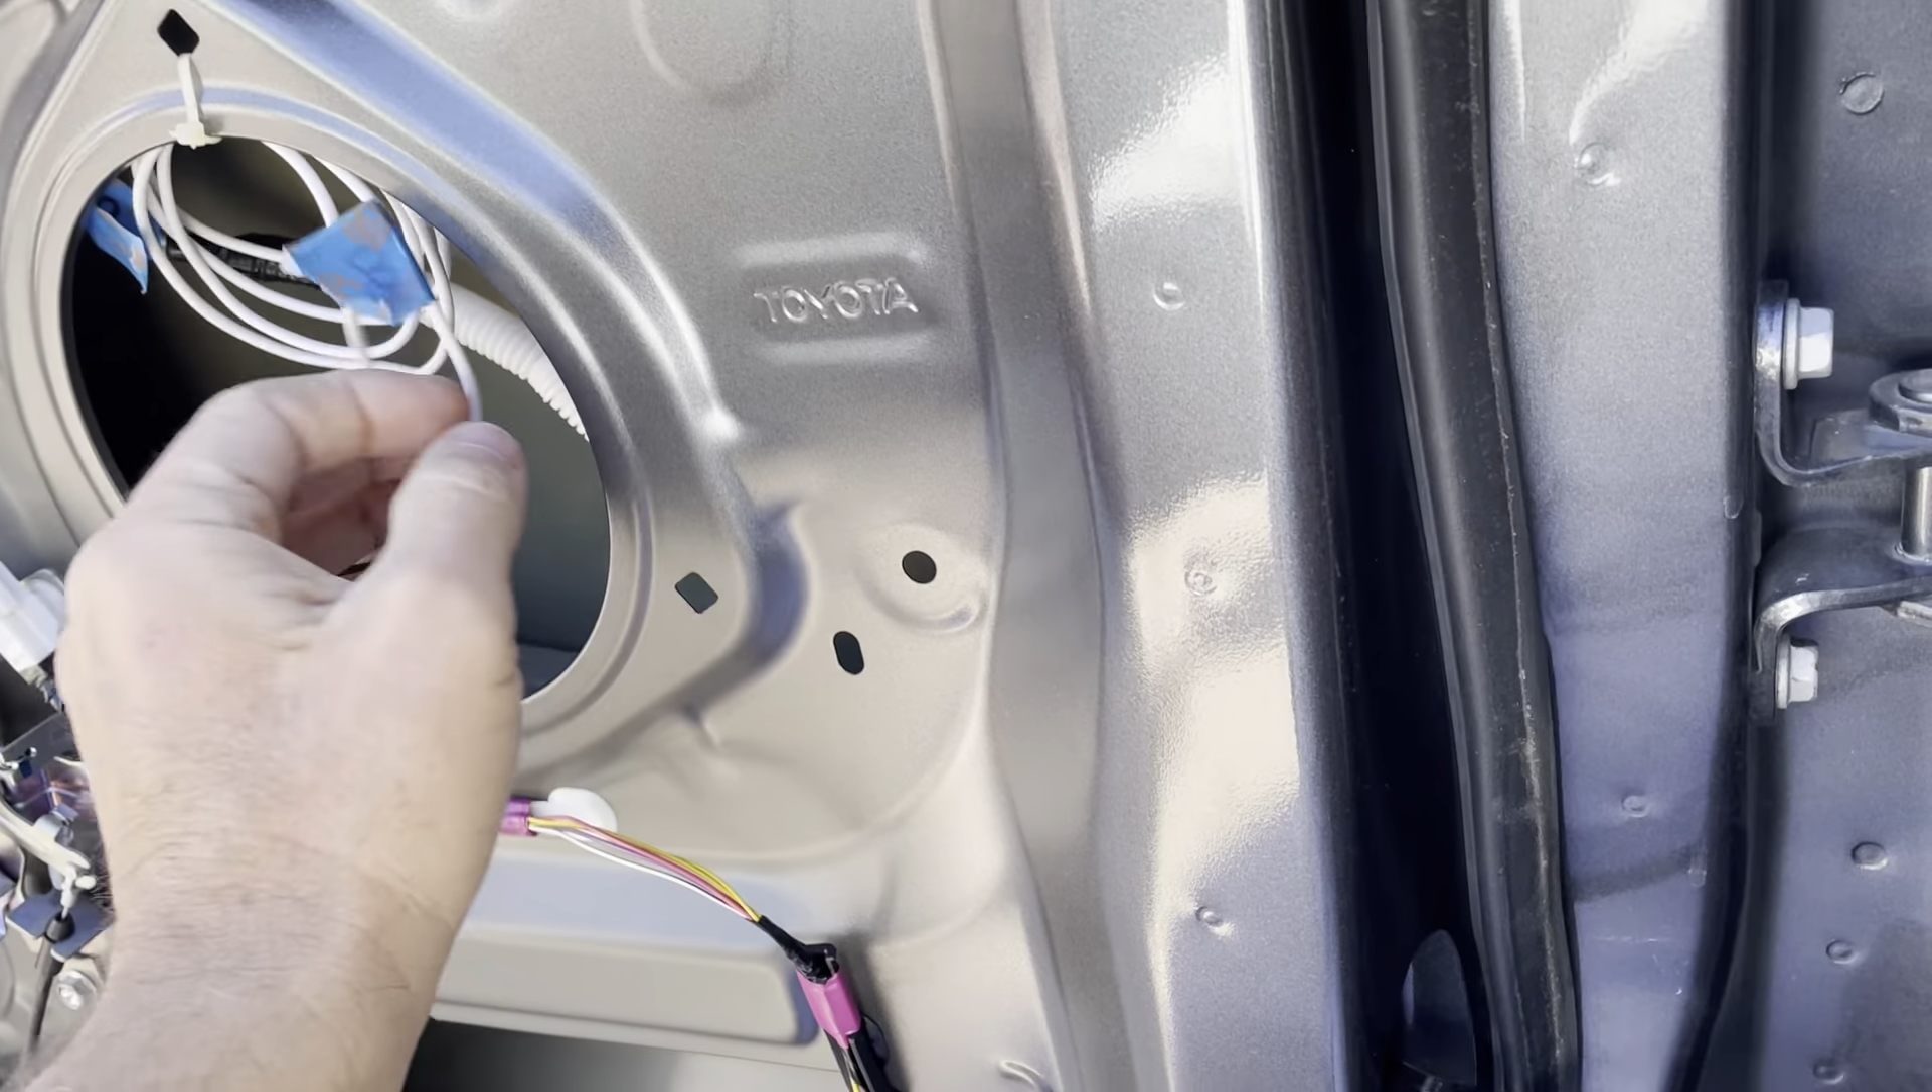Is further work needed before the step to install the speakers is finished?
Yes.